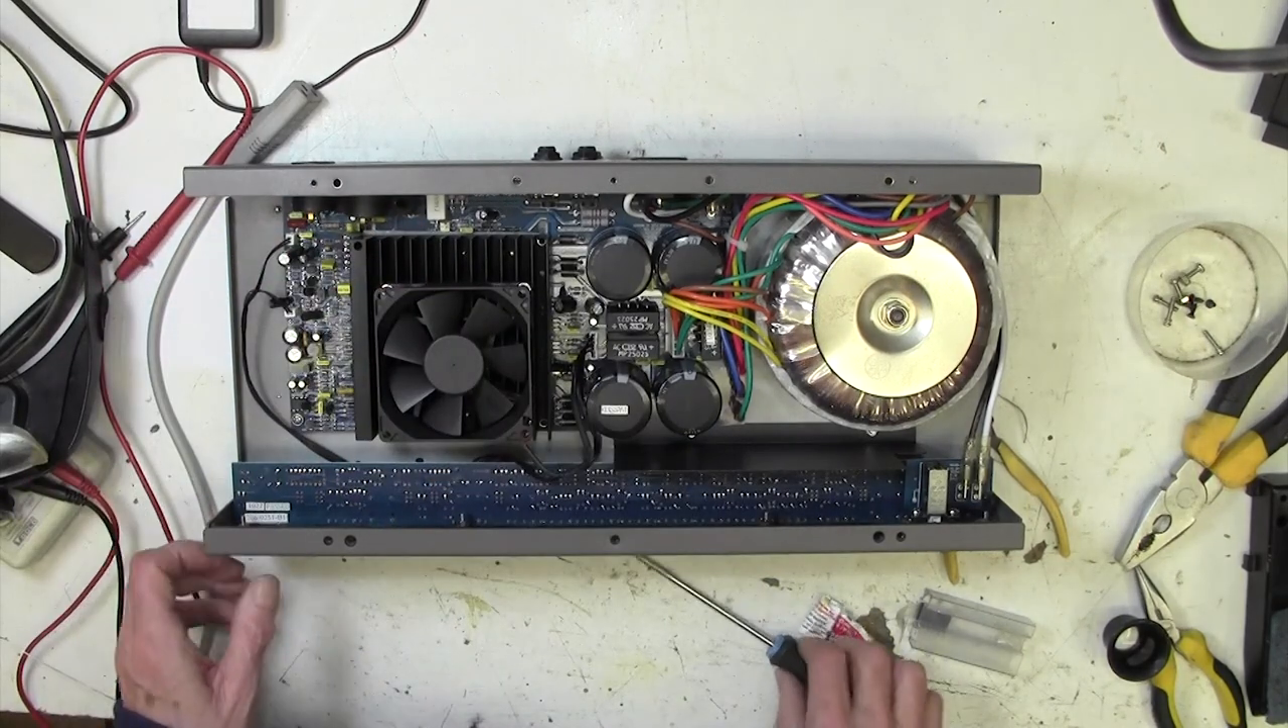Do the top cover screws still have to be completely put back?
Yes.